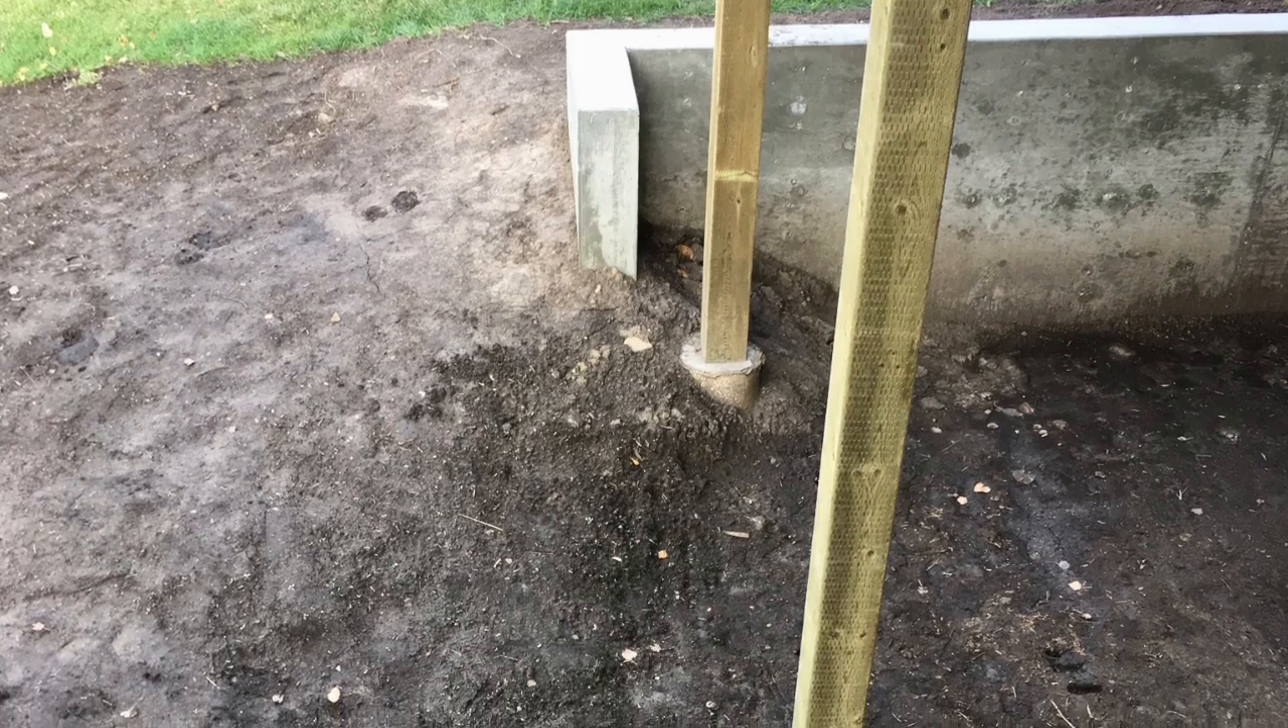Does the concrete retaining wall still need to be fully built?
No.